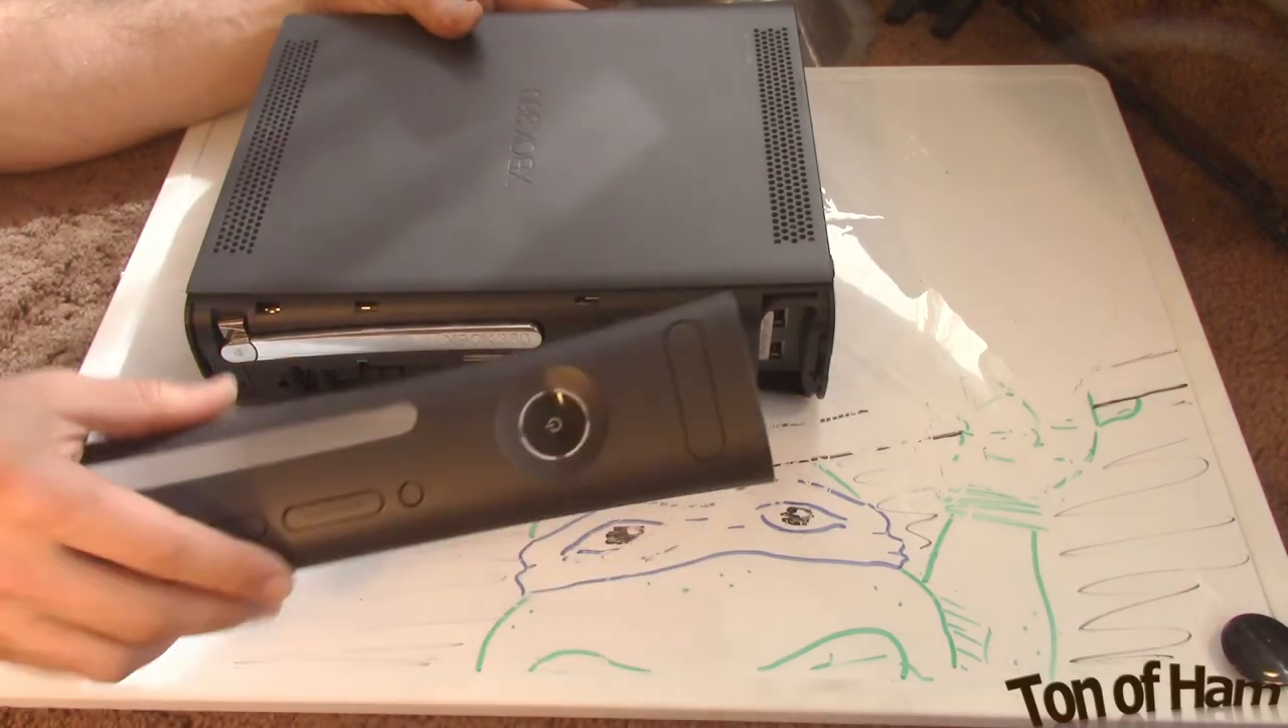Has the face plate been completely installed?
No.